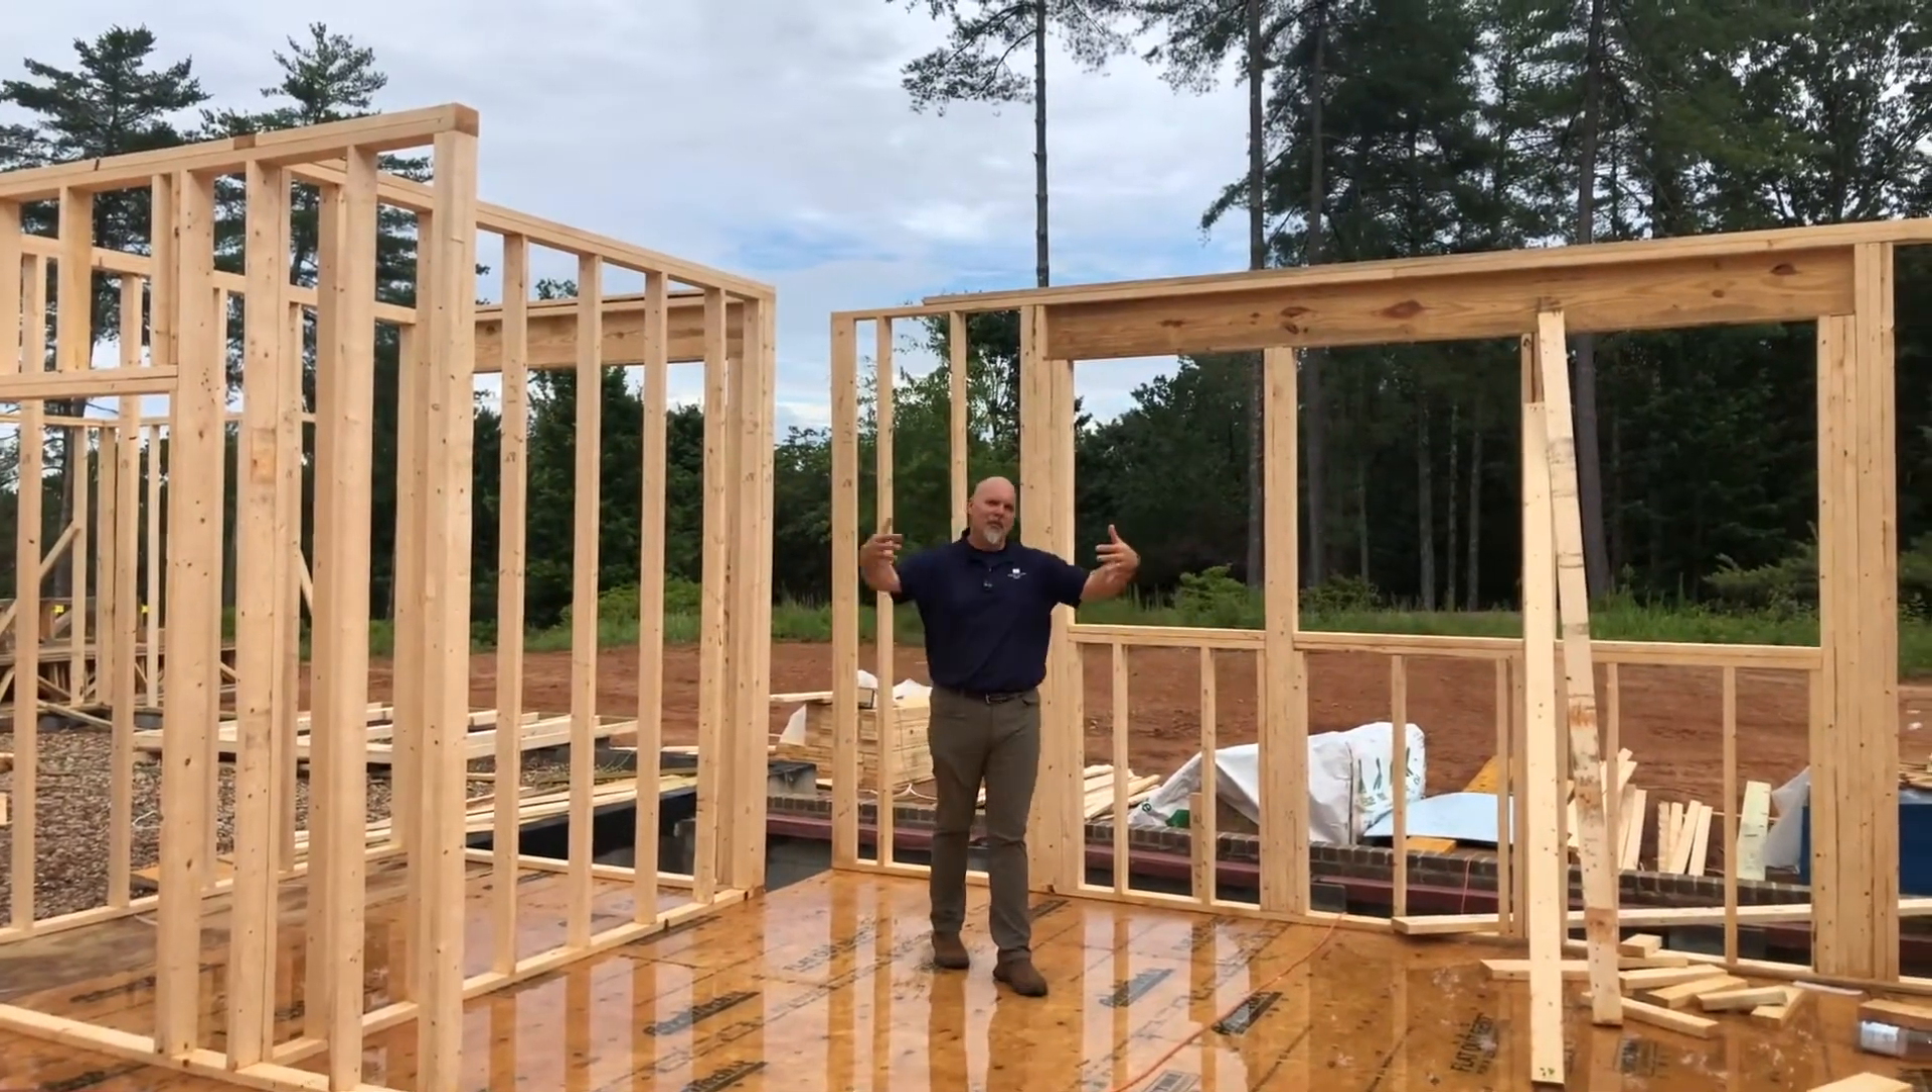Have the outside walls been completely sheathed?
No.